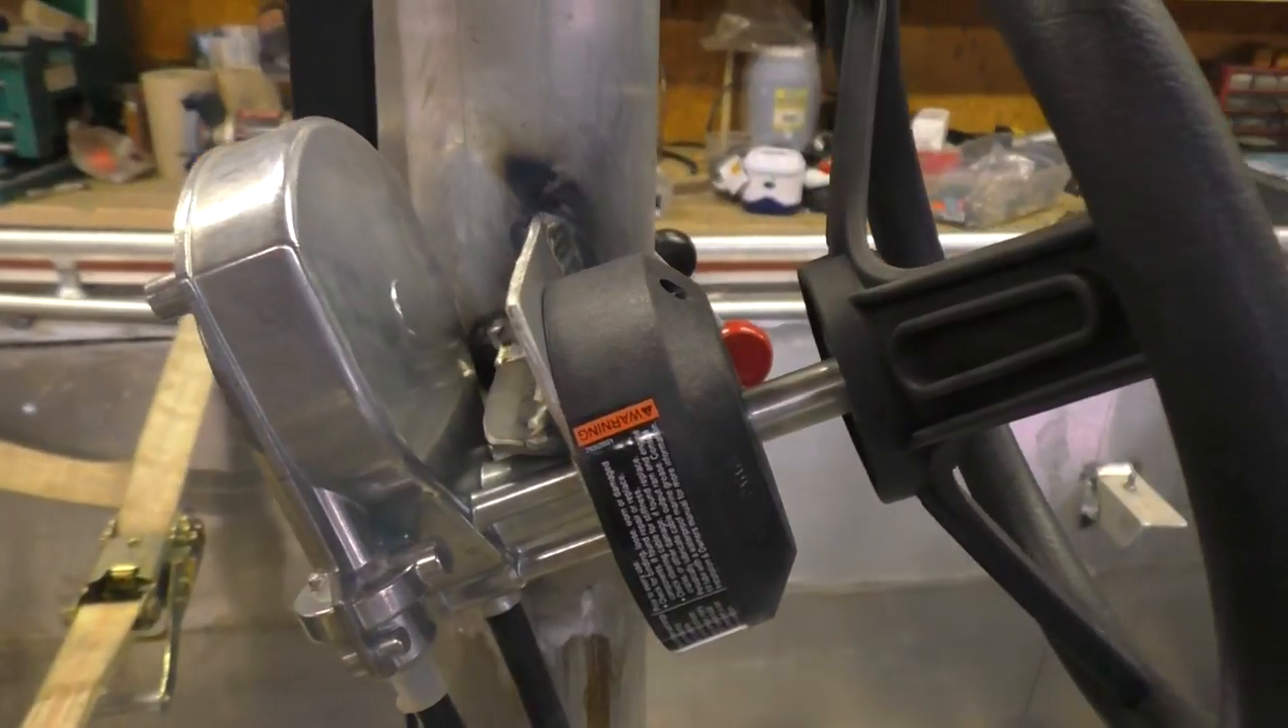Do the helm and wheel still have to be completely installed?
No.